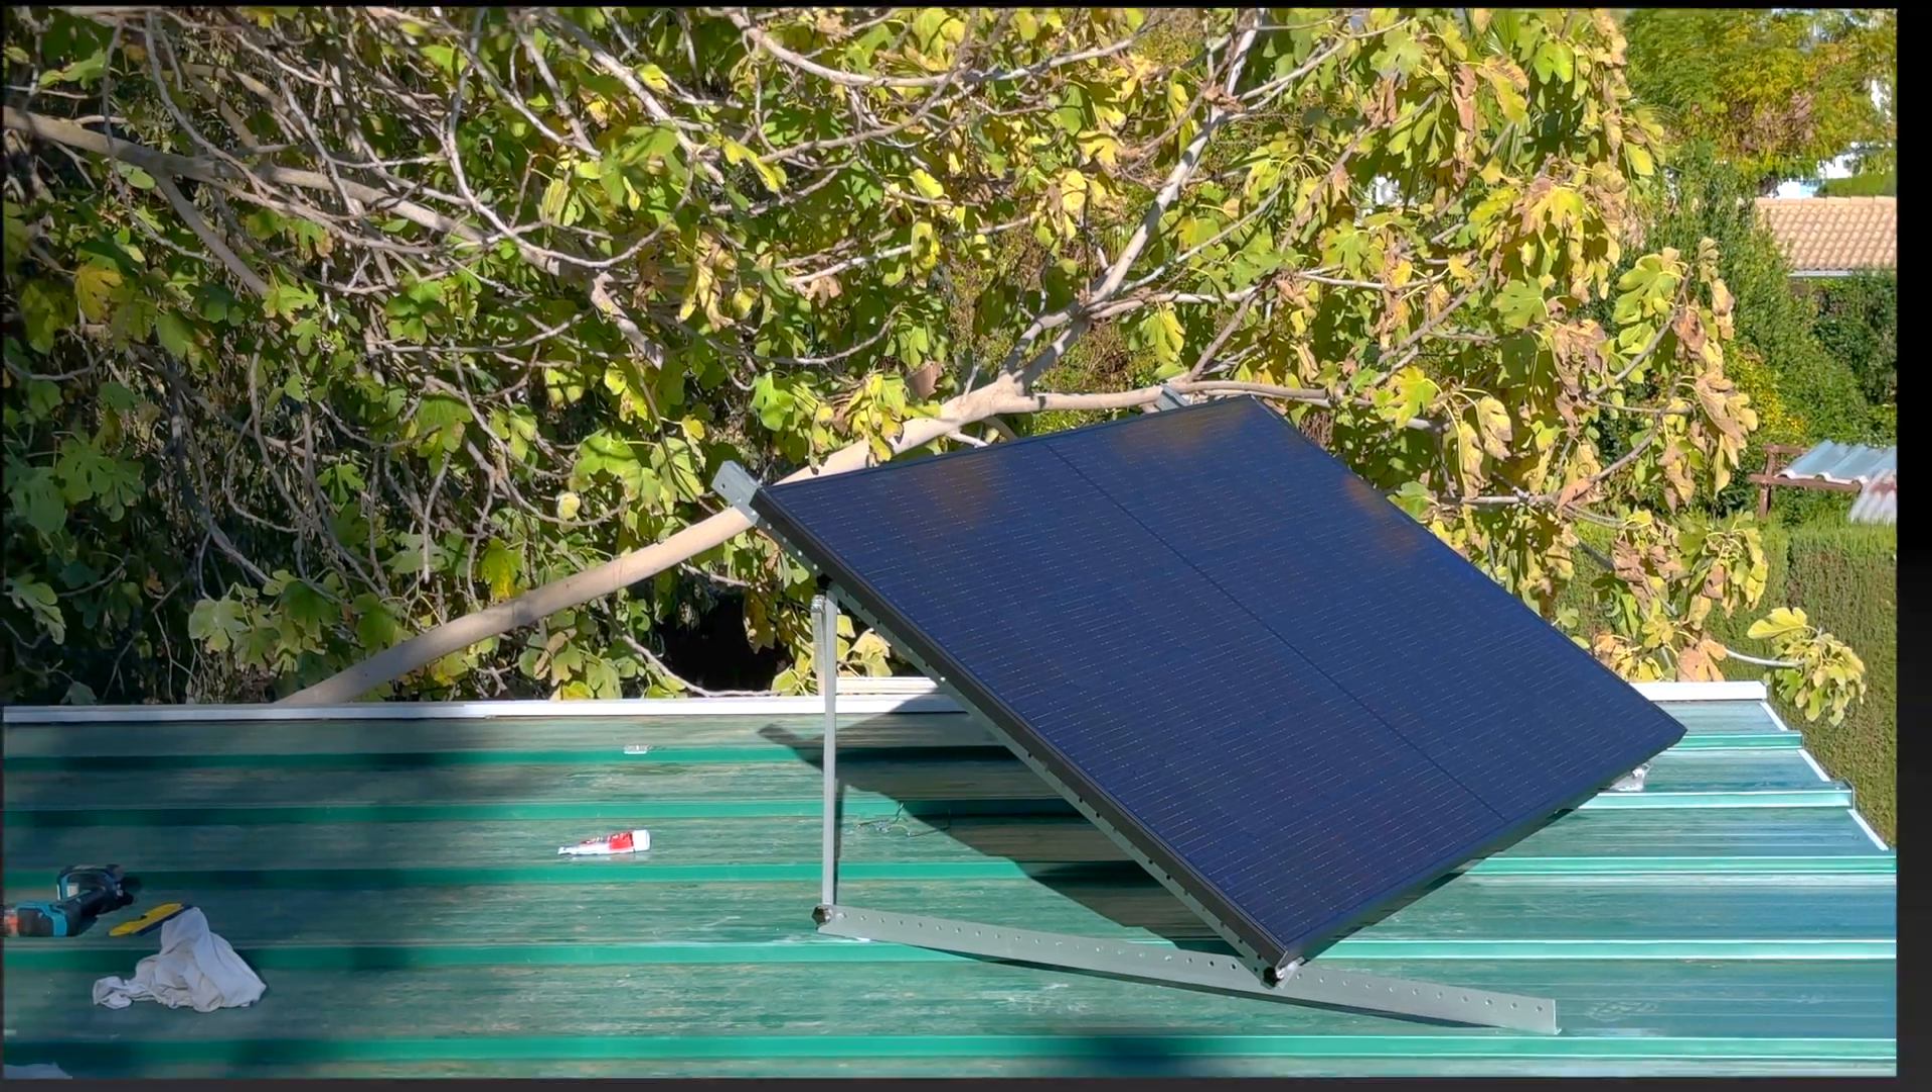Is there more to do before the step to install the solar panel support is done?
No.